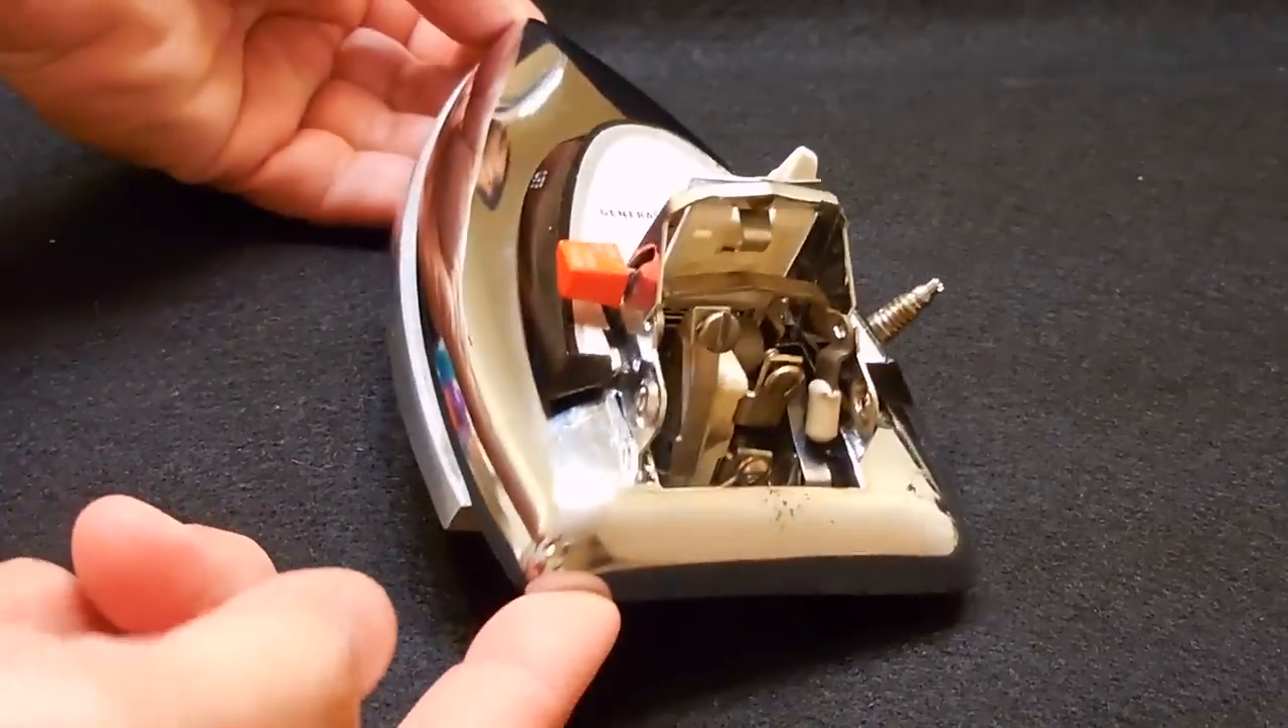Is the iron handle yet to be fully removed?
No.